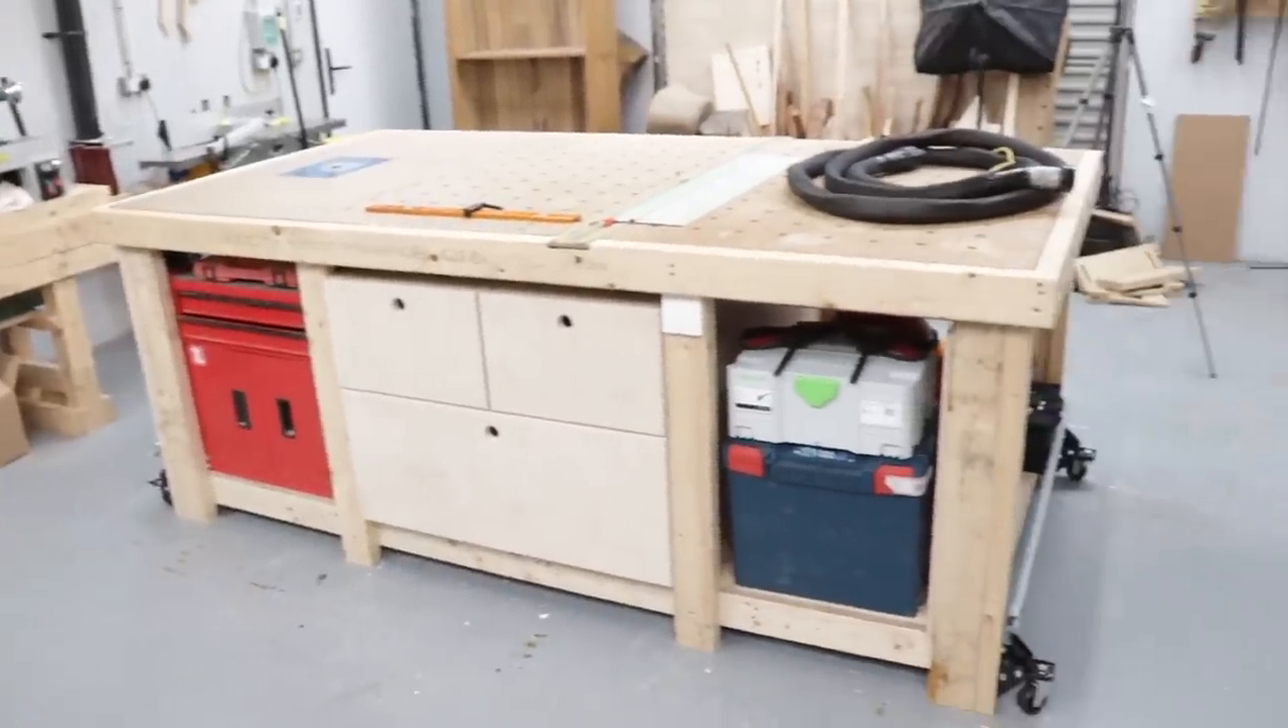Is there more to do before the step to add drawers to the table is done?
No.